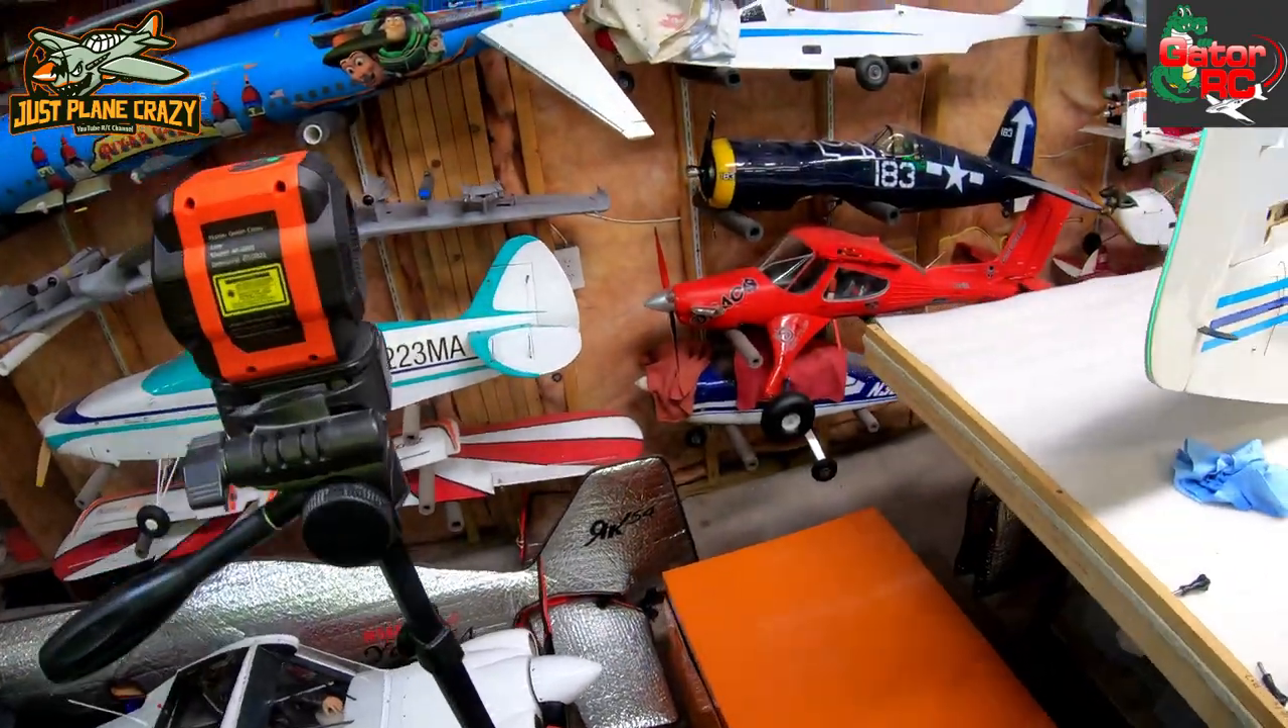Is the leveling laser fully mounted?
Yes.